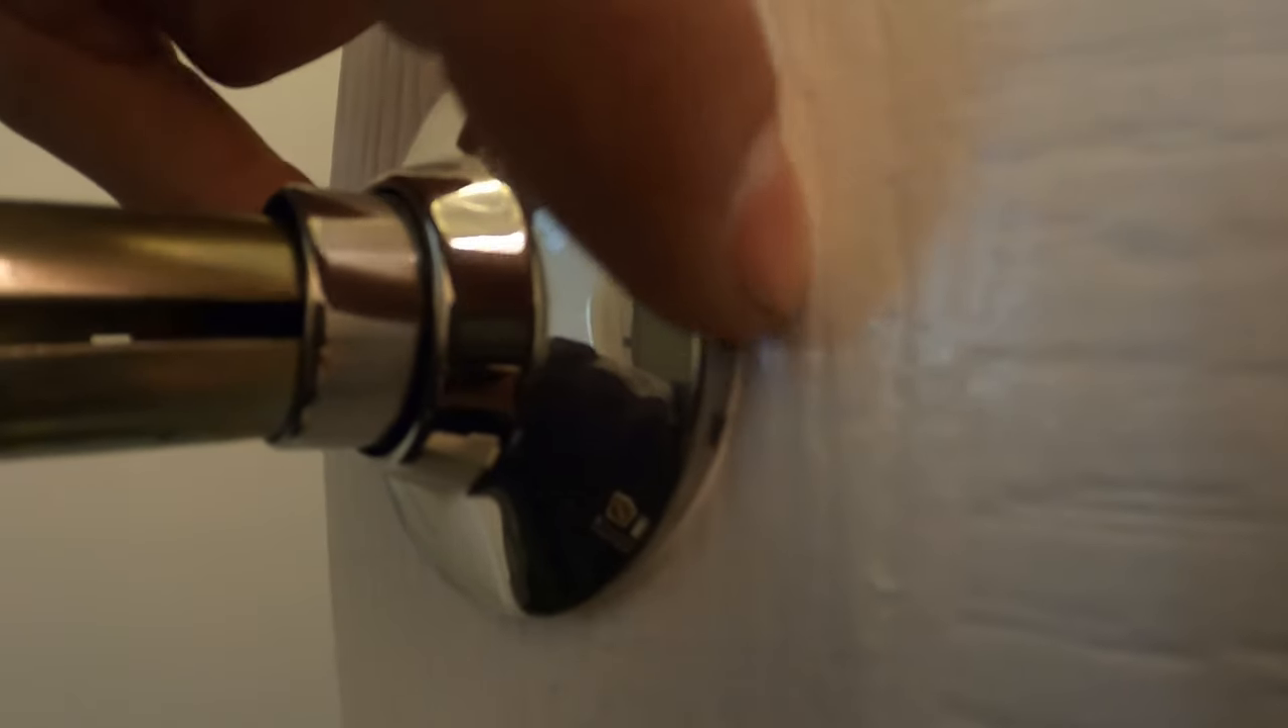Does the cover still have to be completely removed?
Yes.